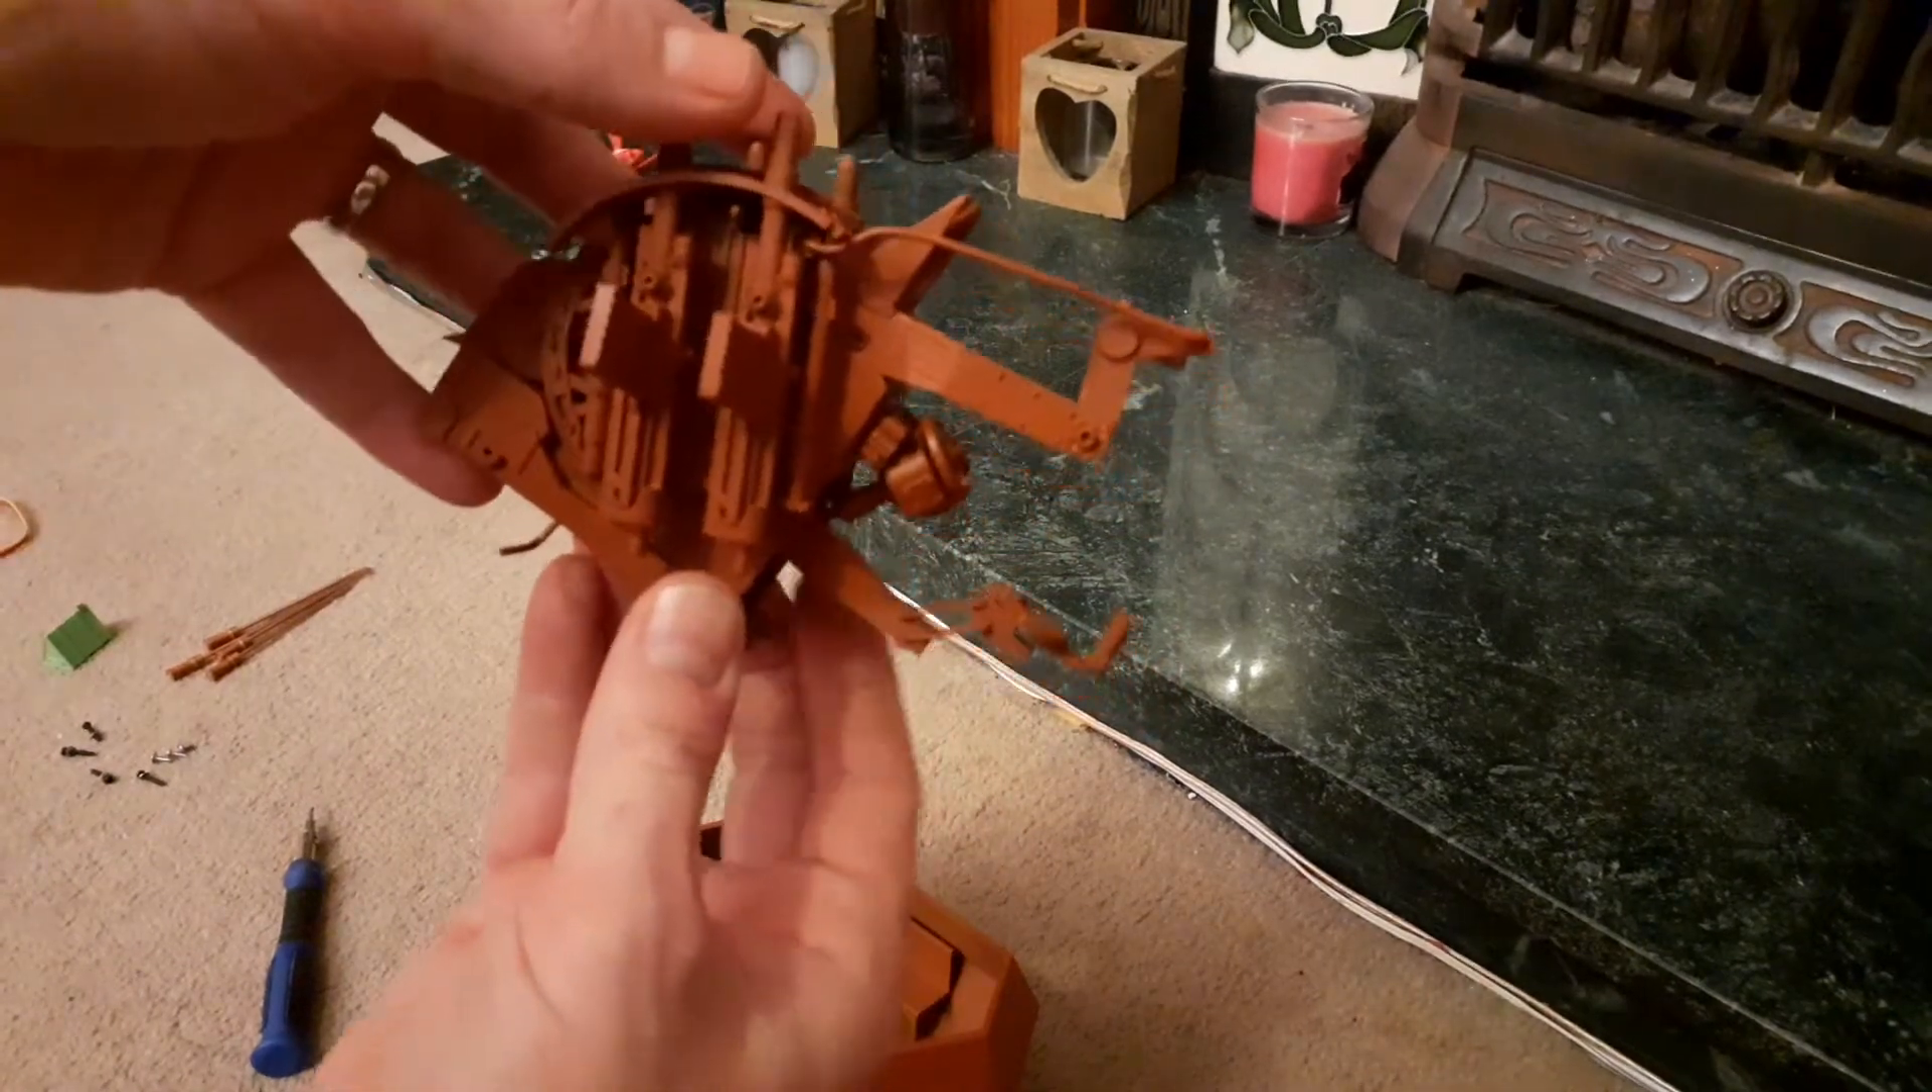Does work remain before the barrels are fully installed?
Yes.